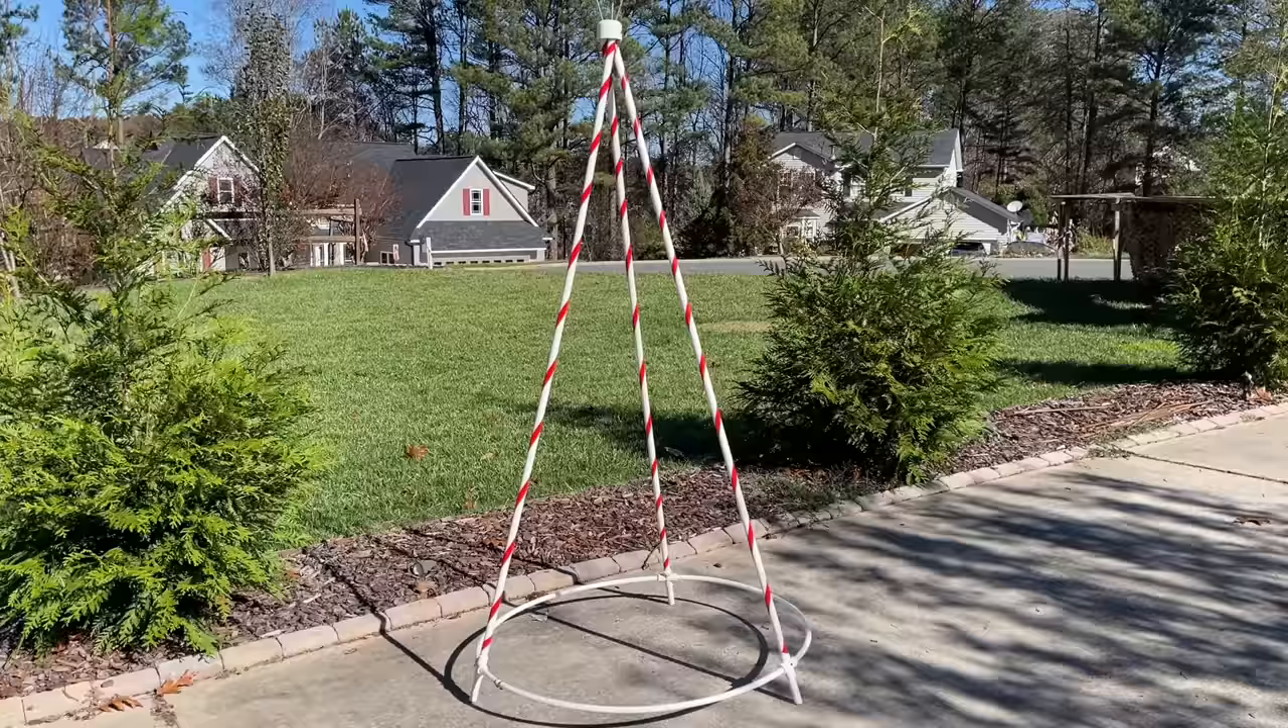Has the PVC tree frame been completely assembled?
Yes.